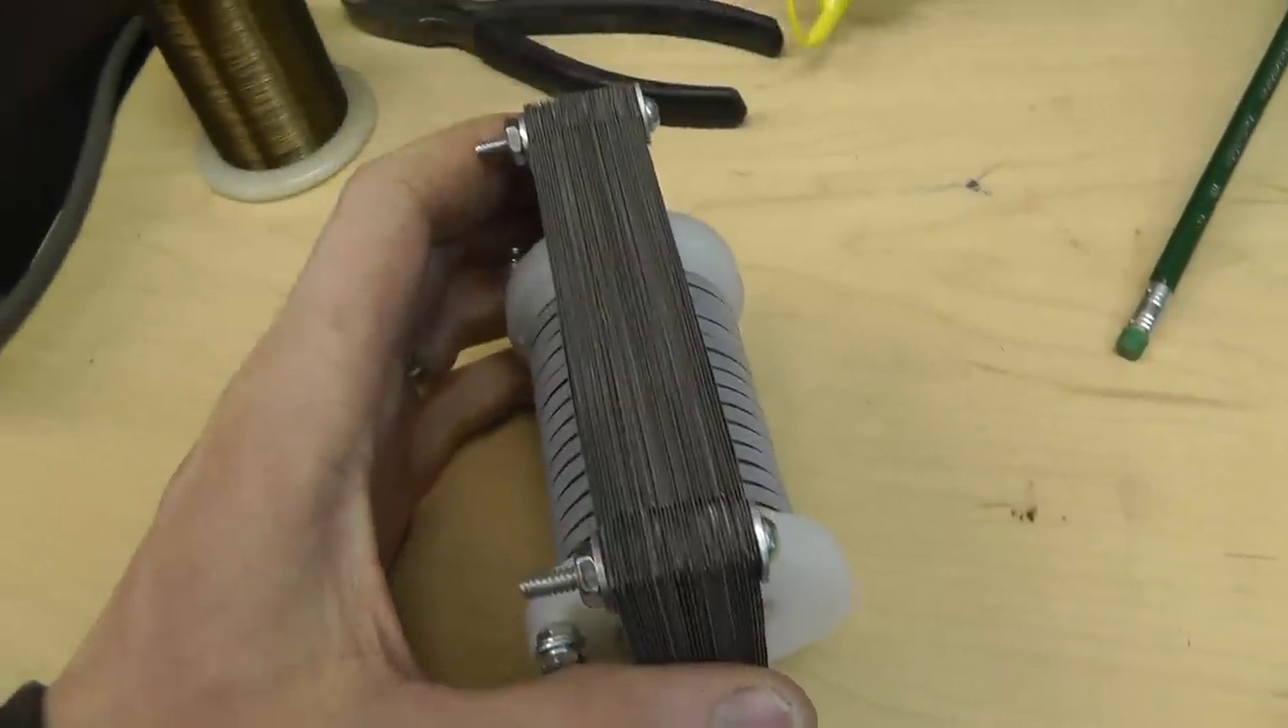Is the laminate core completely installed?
Yes.